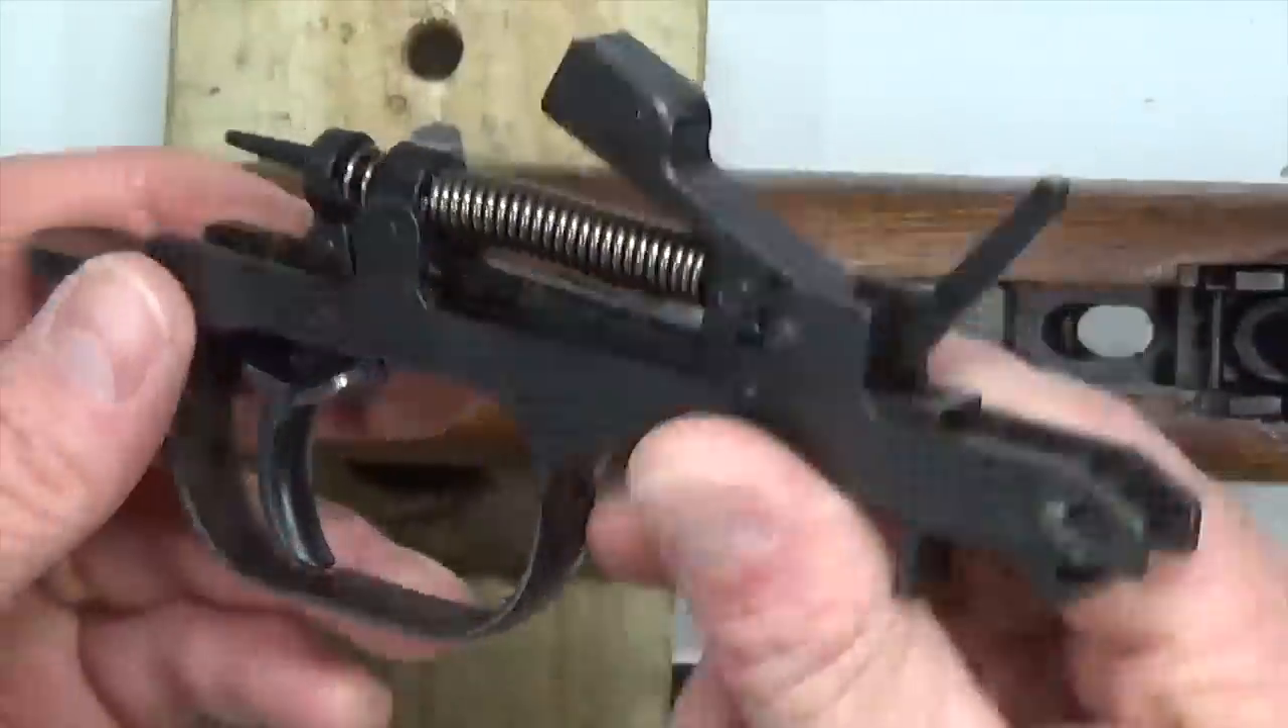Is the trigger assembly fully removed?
Yes.